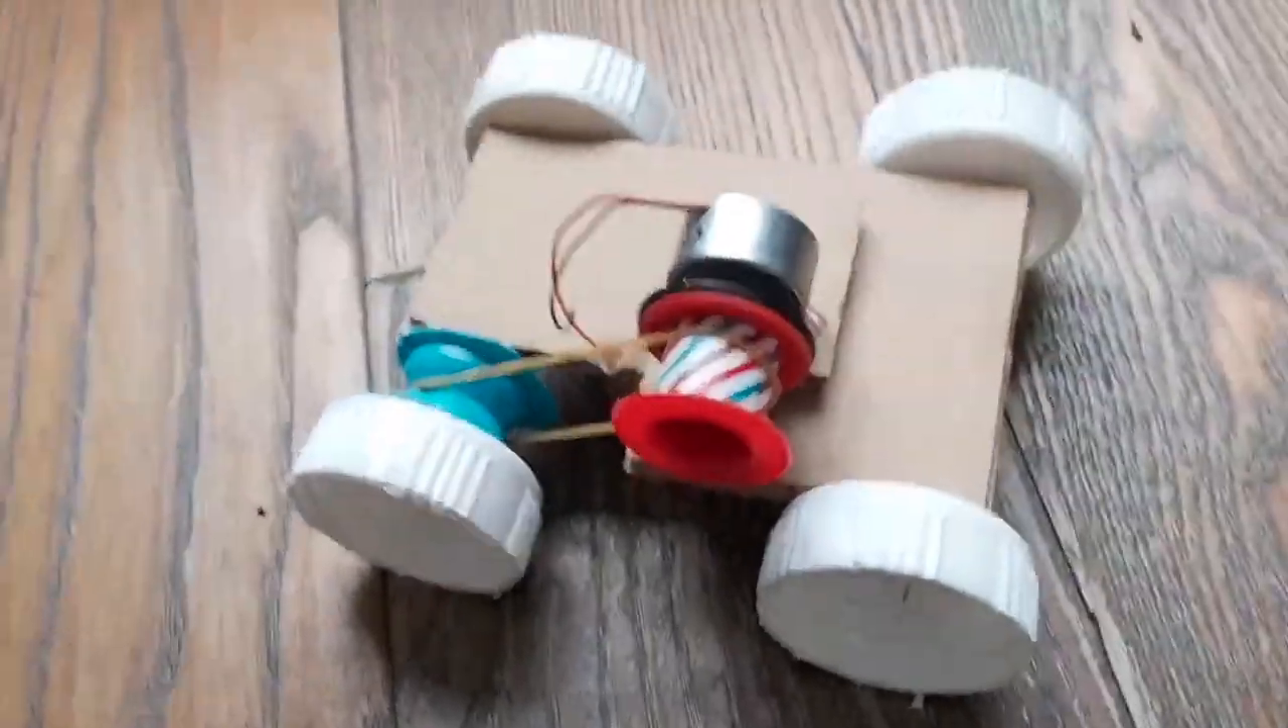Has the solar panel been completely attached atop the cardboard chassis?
No.